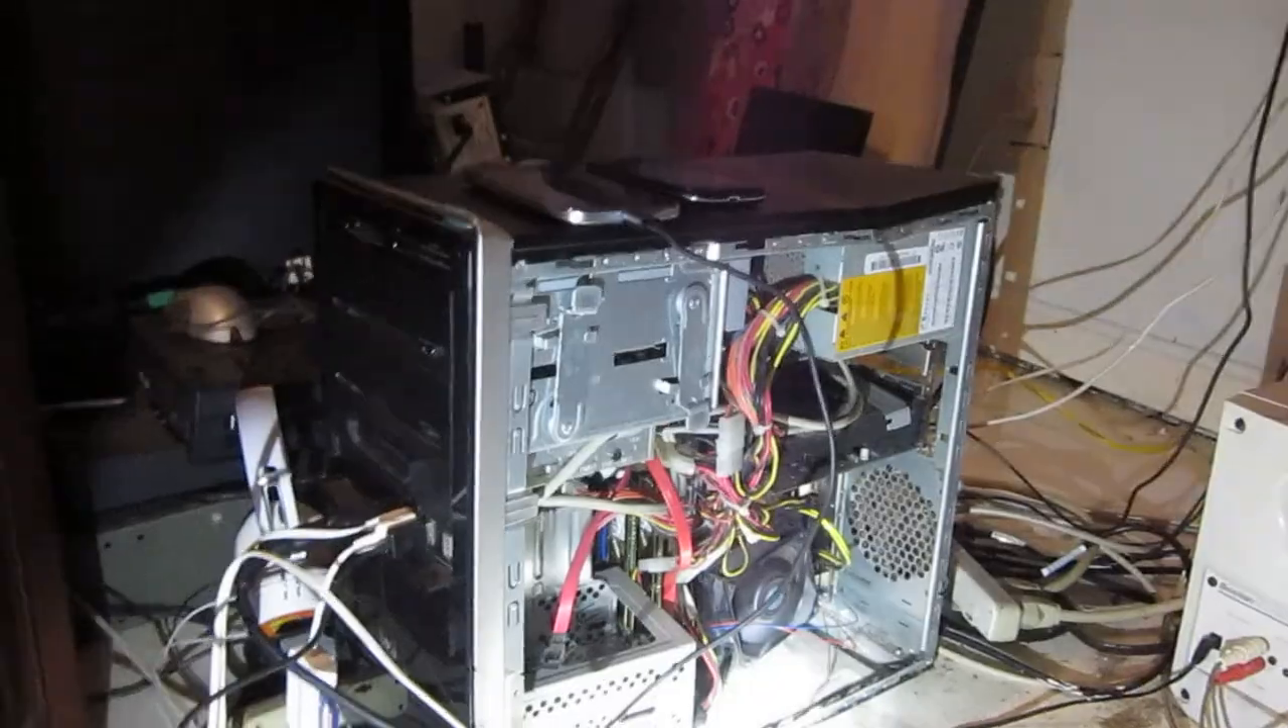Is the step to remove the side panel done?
Yes.